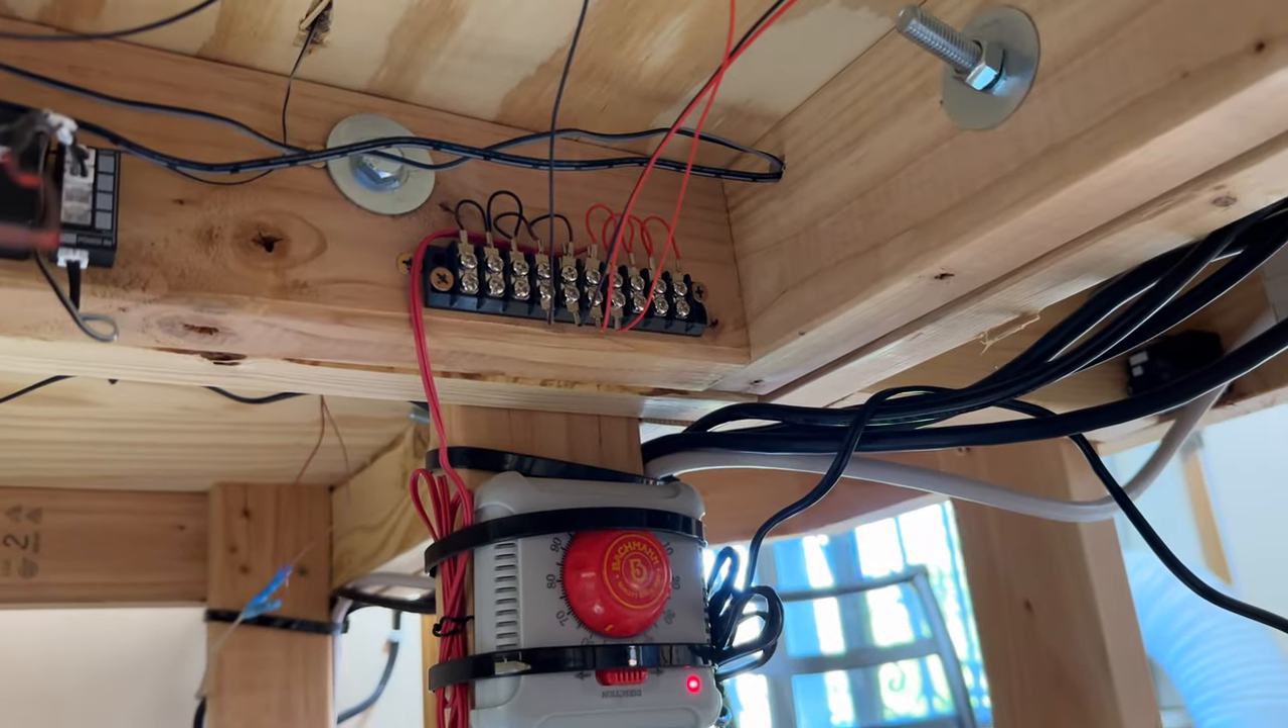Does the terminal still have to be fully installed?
No.